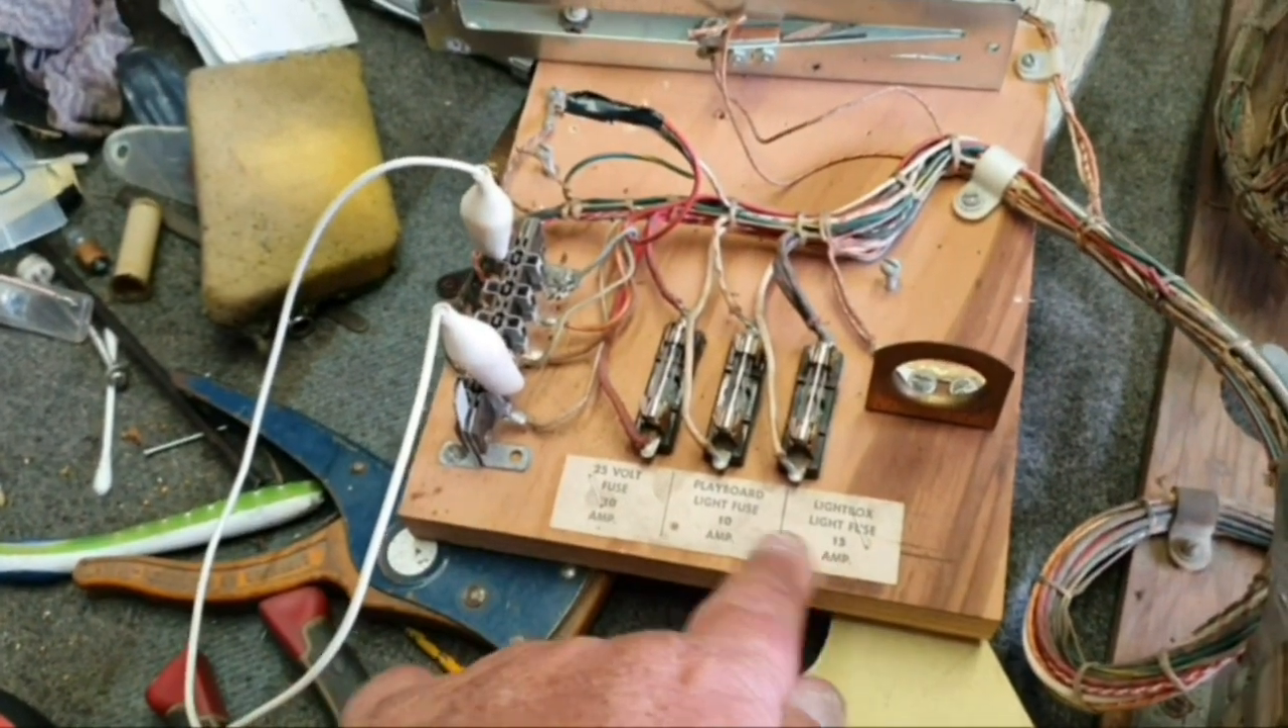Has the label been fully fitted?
Yes.